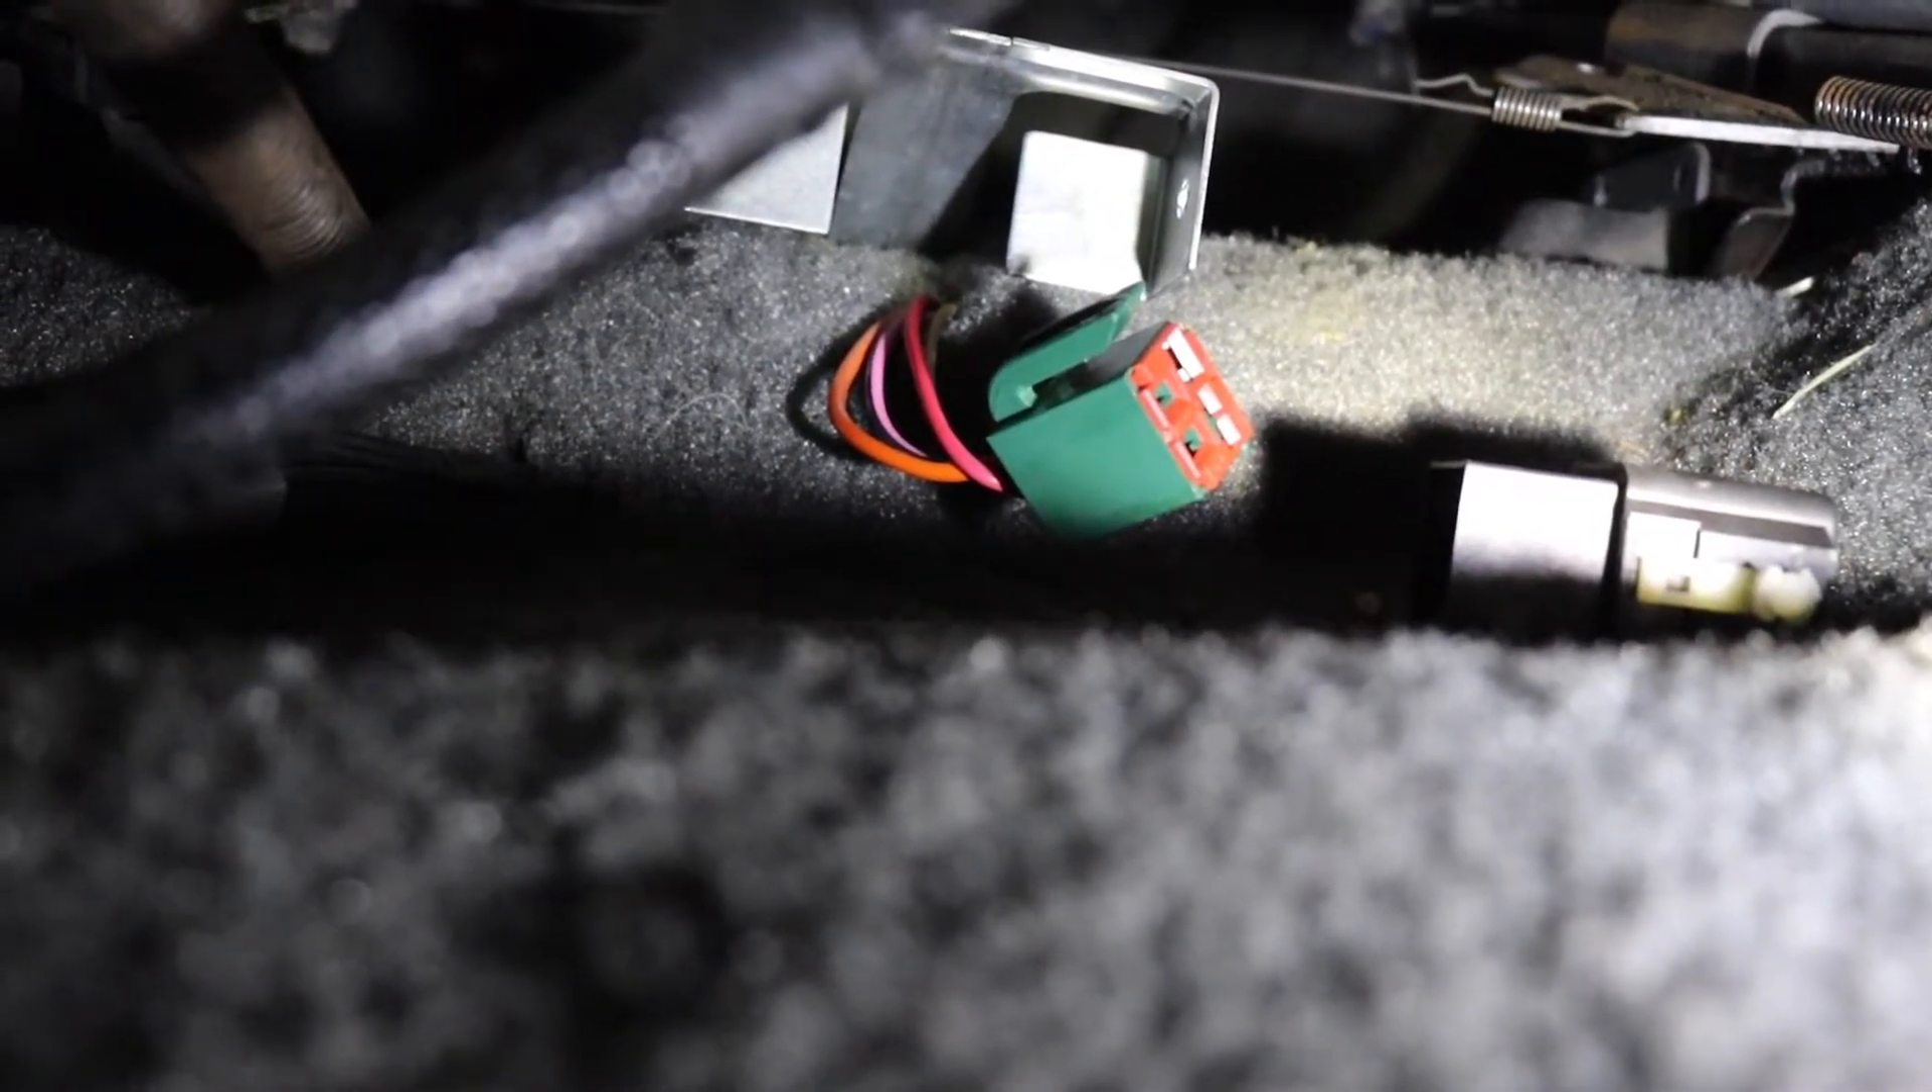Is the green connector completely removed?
Yes.